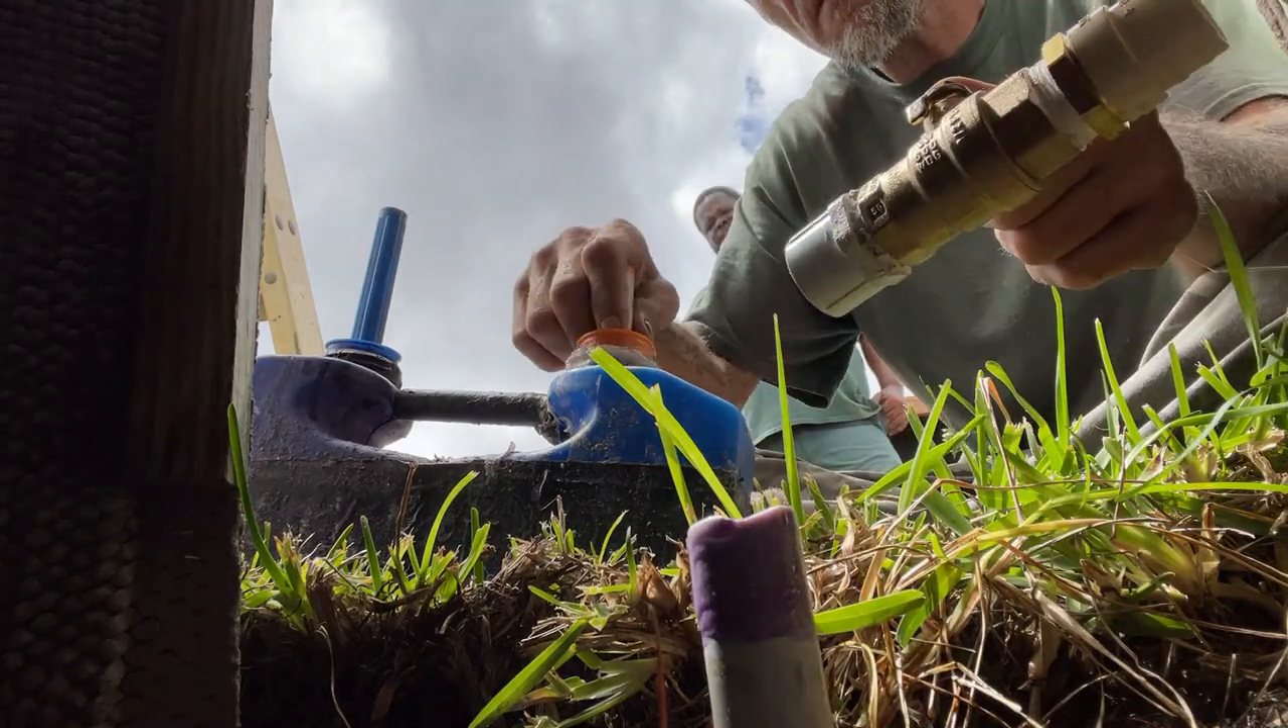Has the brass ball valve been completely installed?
No.